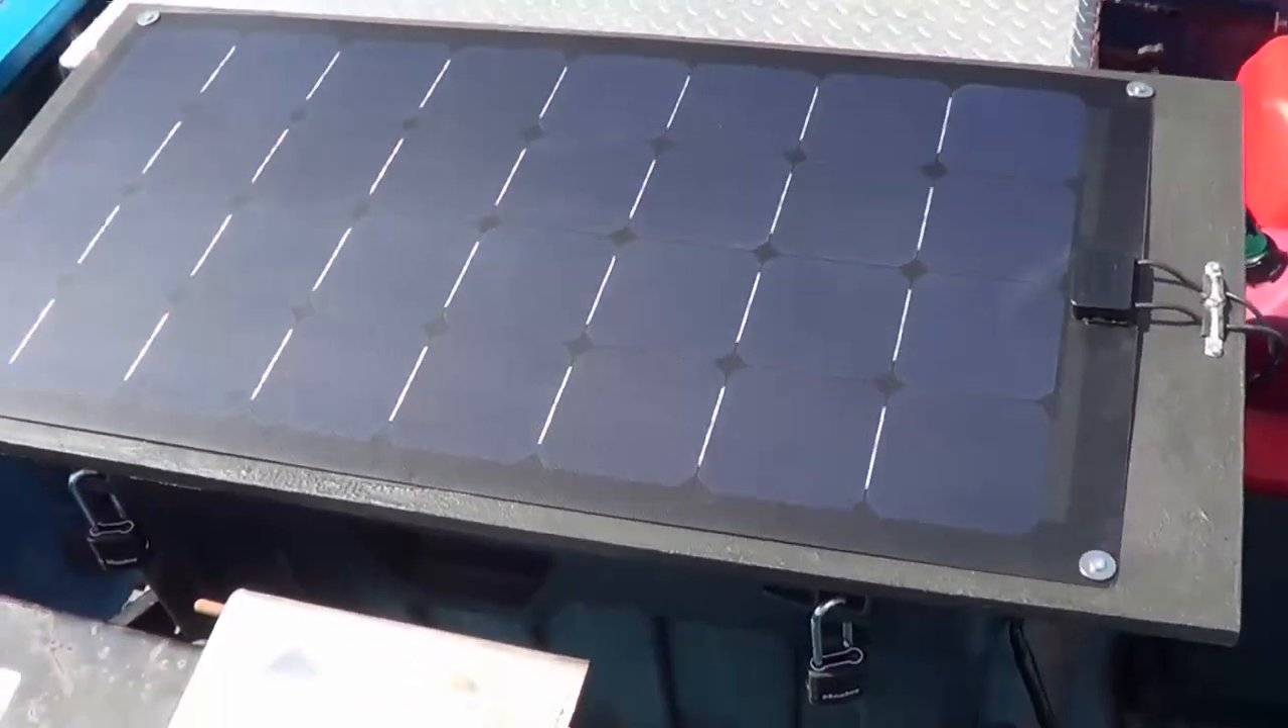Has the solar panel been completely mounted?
Yes.